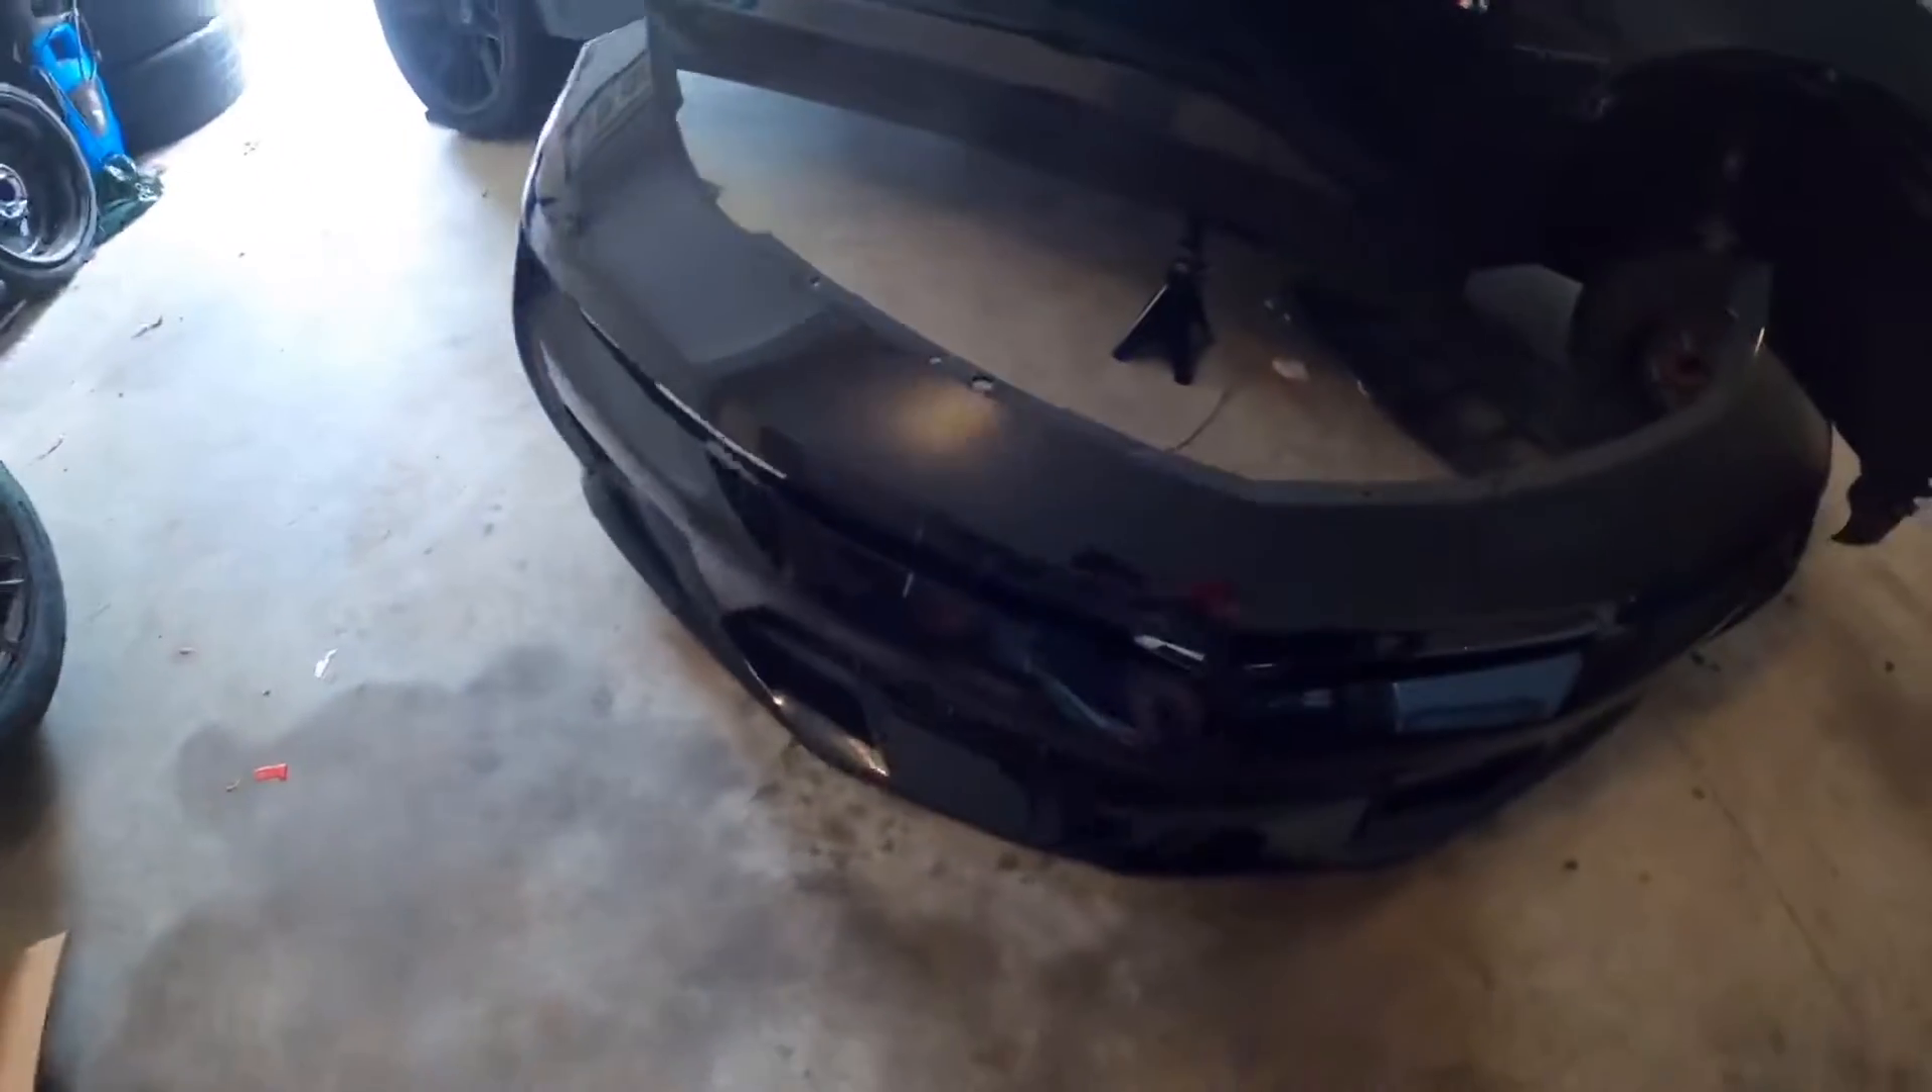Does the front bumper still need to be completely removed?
No.